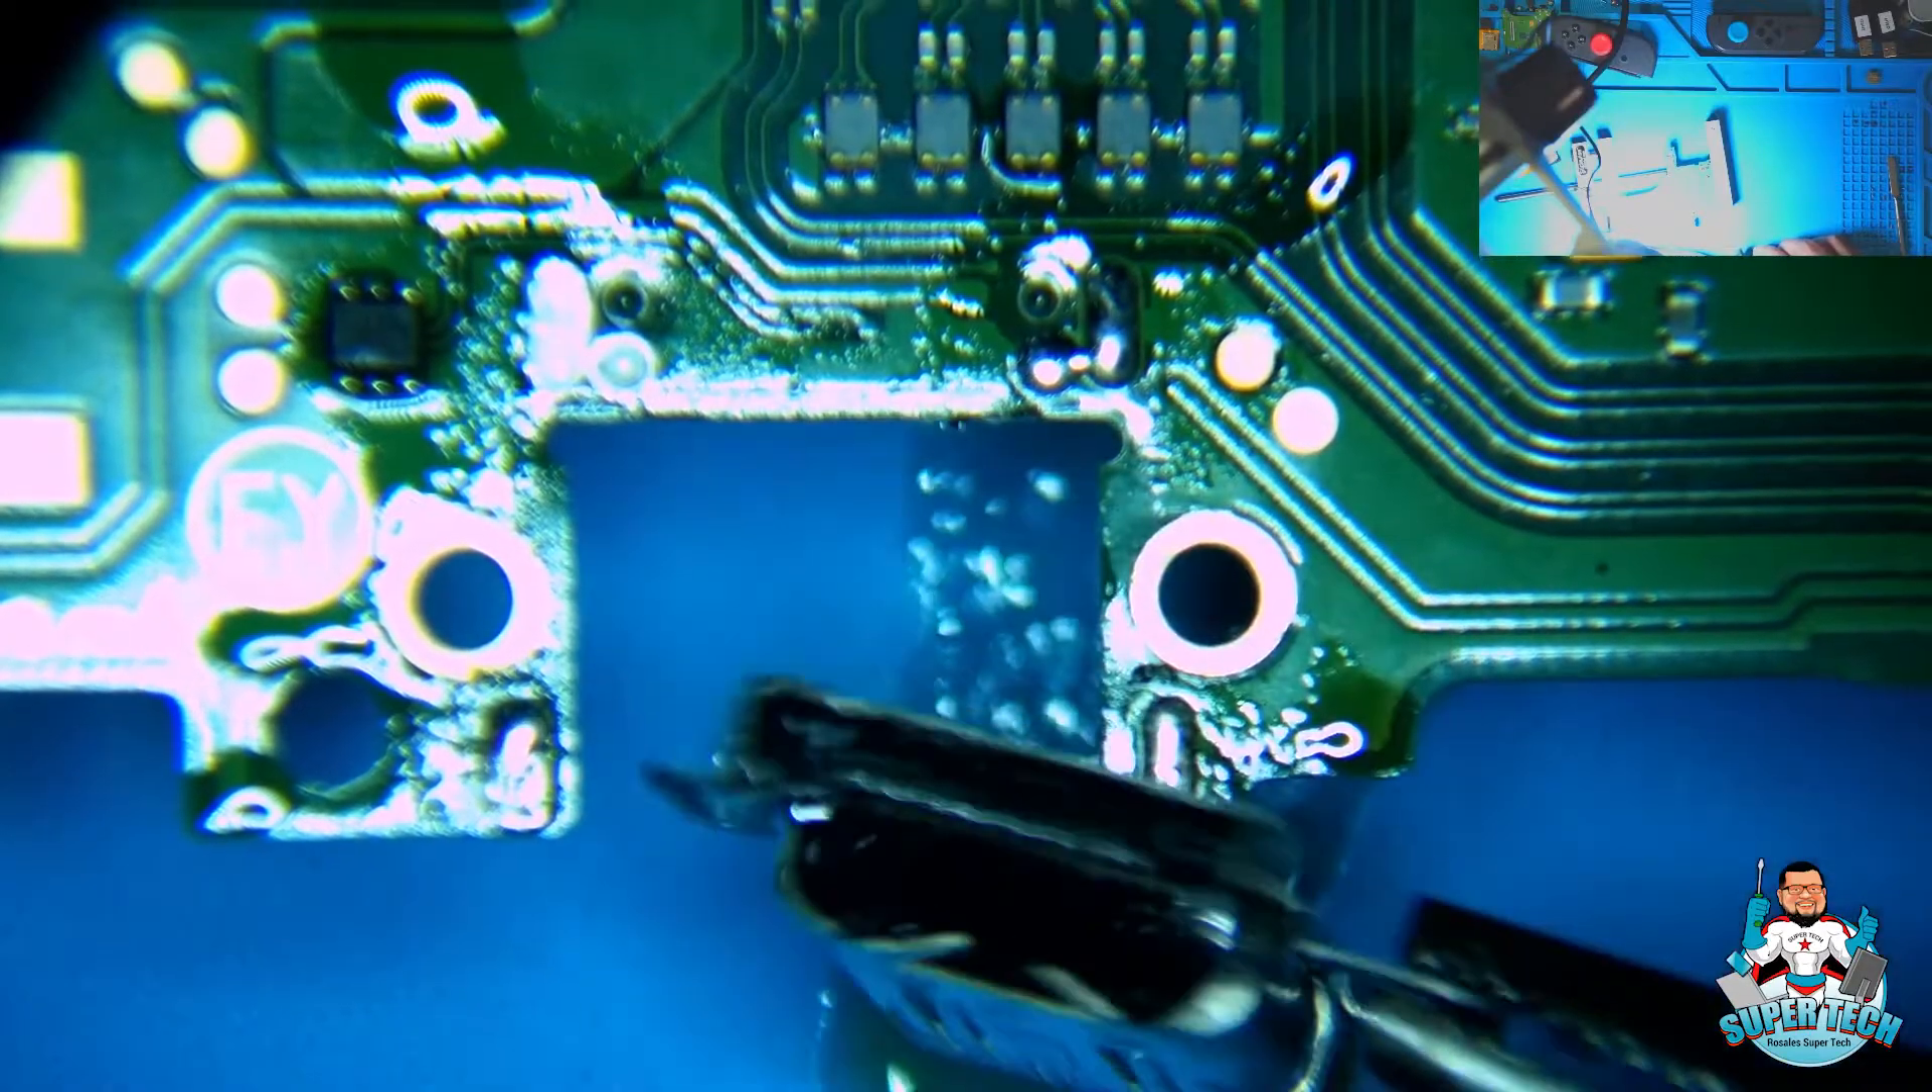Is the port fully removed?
Yes.